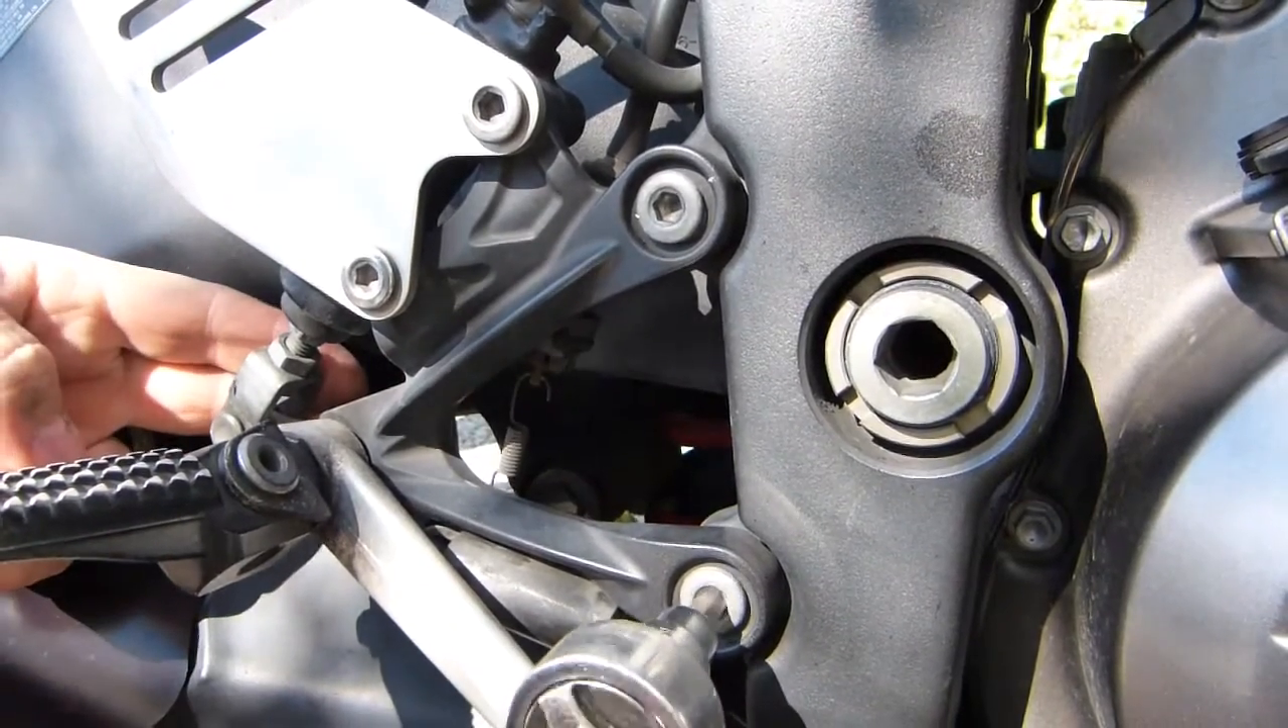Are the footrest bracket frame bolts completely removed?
No.